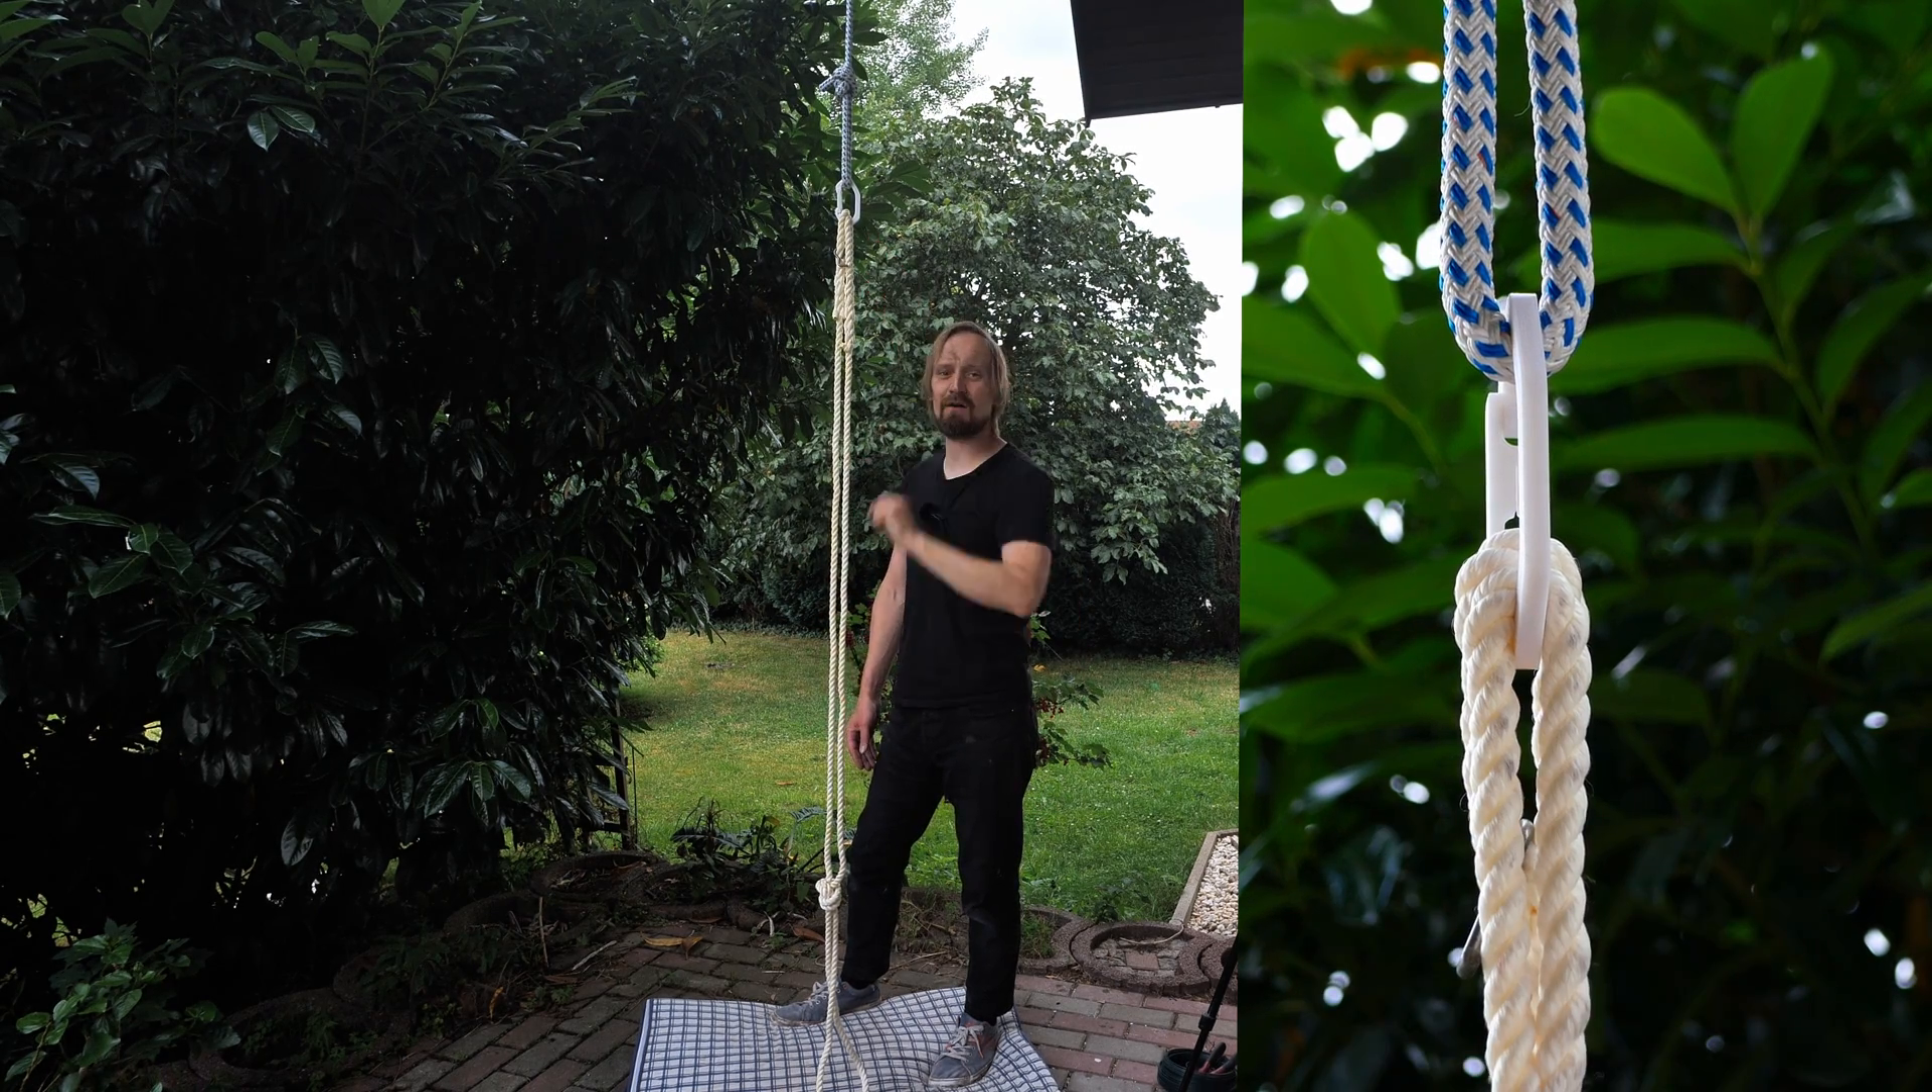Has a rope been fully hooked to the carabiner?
Yes.